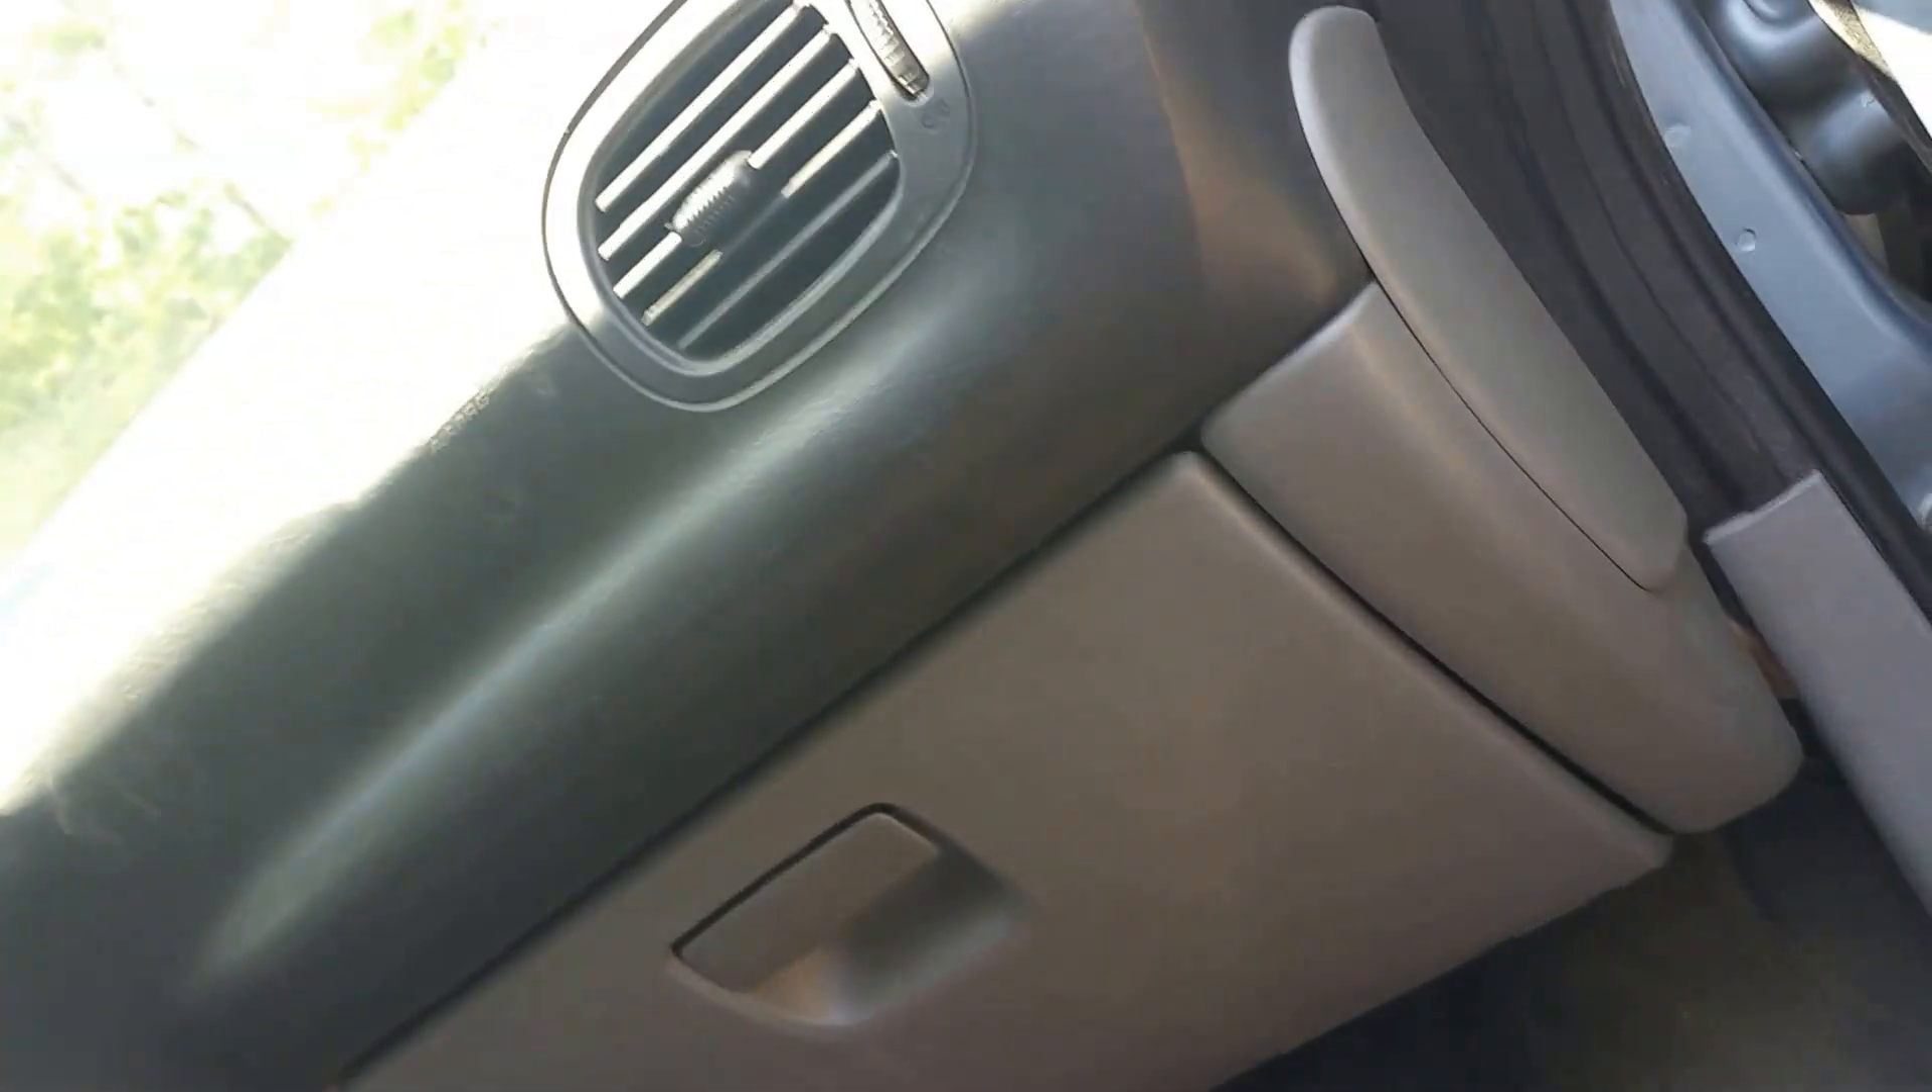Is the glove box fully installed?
Yes.